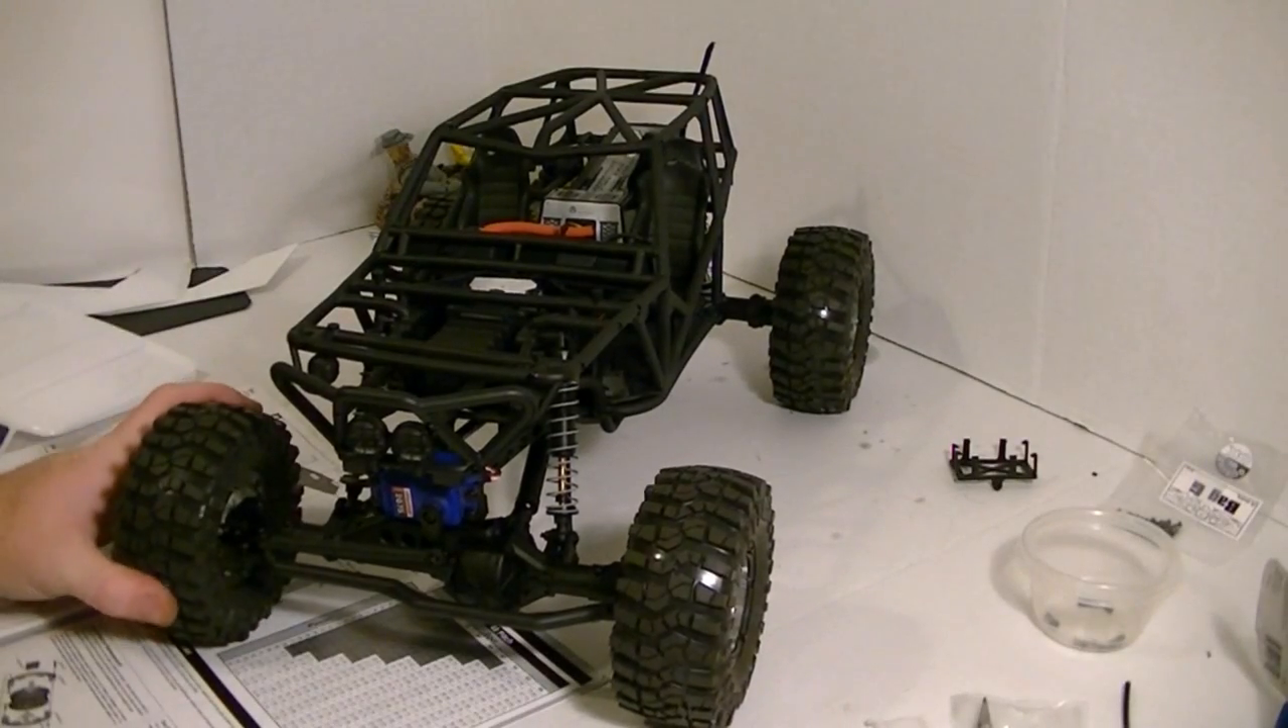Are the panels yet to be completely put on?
Yes.